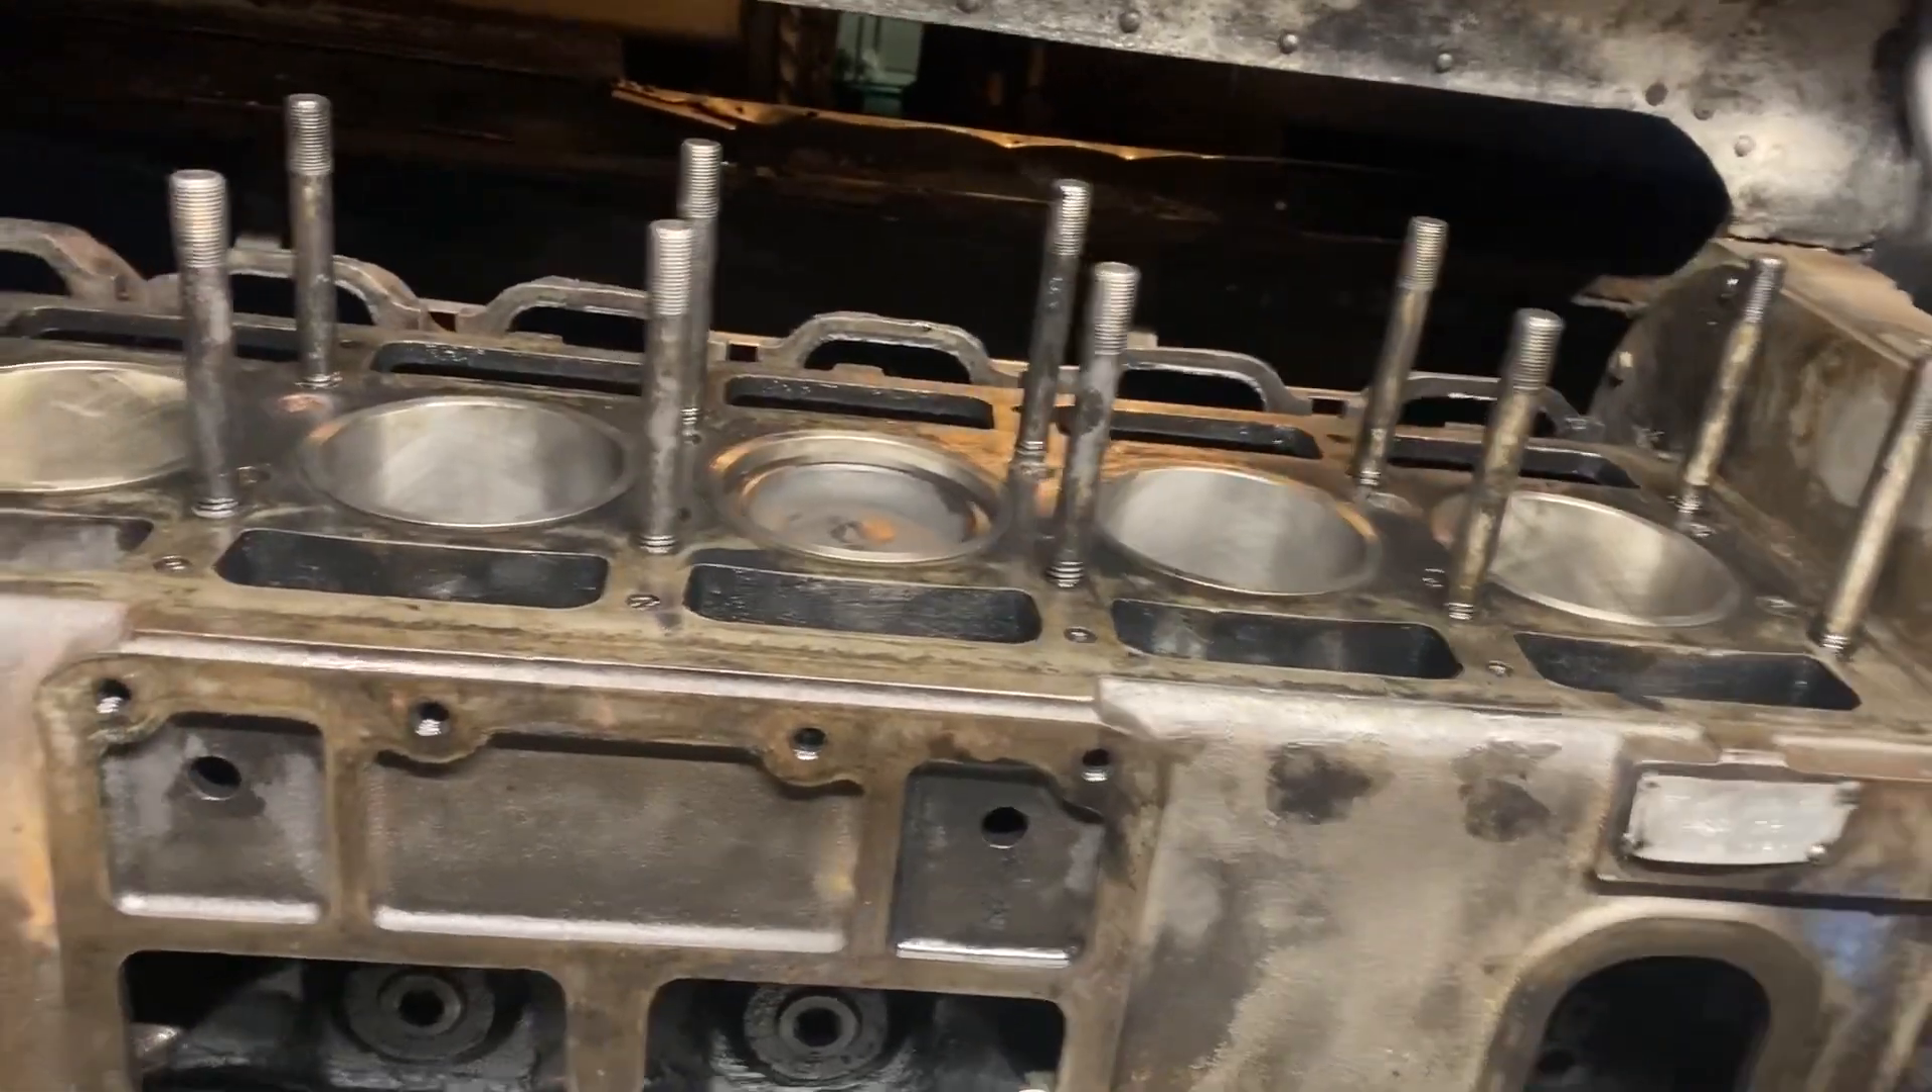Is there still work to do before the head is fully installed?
Yes.